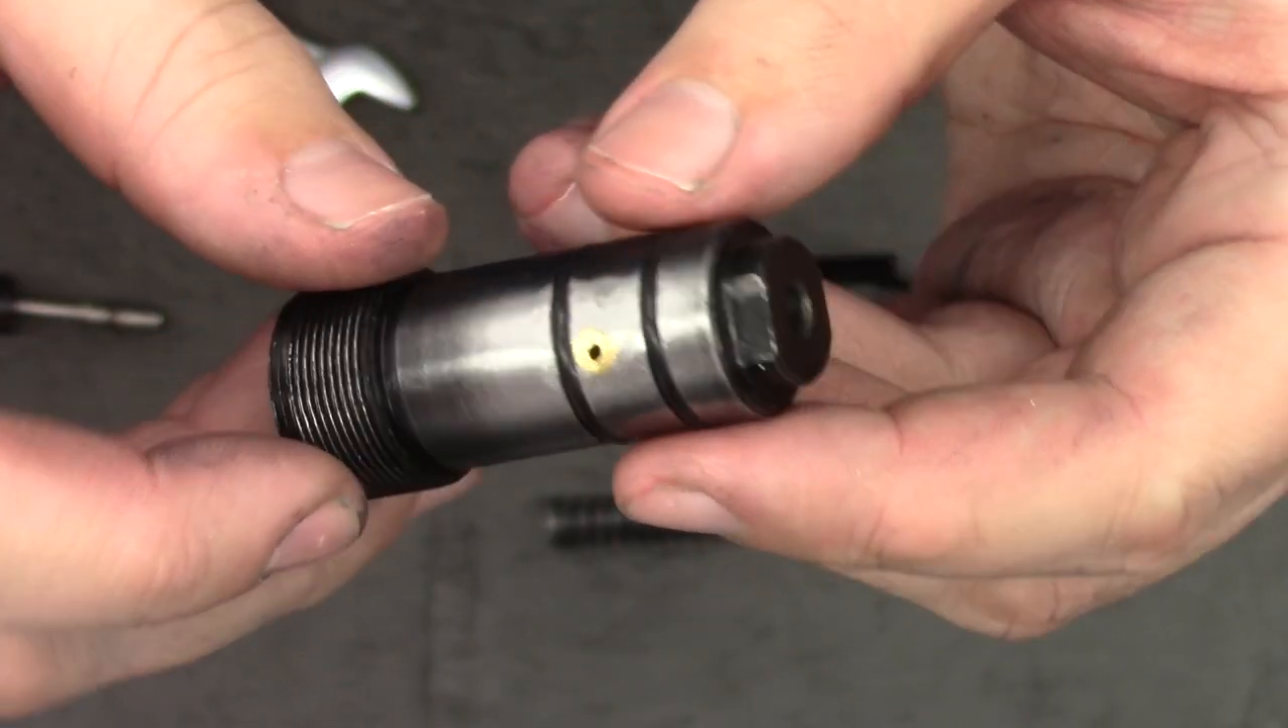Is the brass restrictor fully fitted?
Yes.